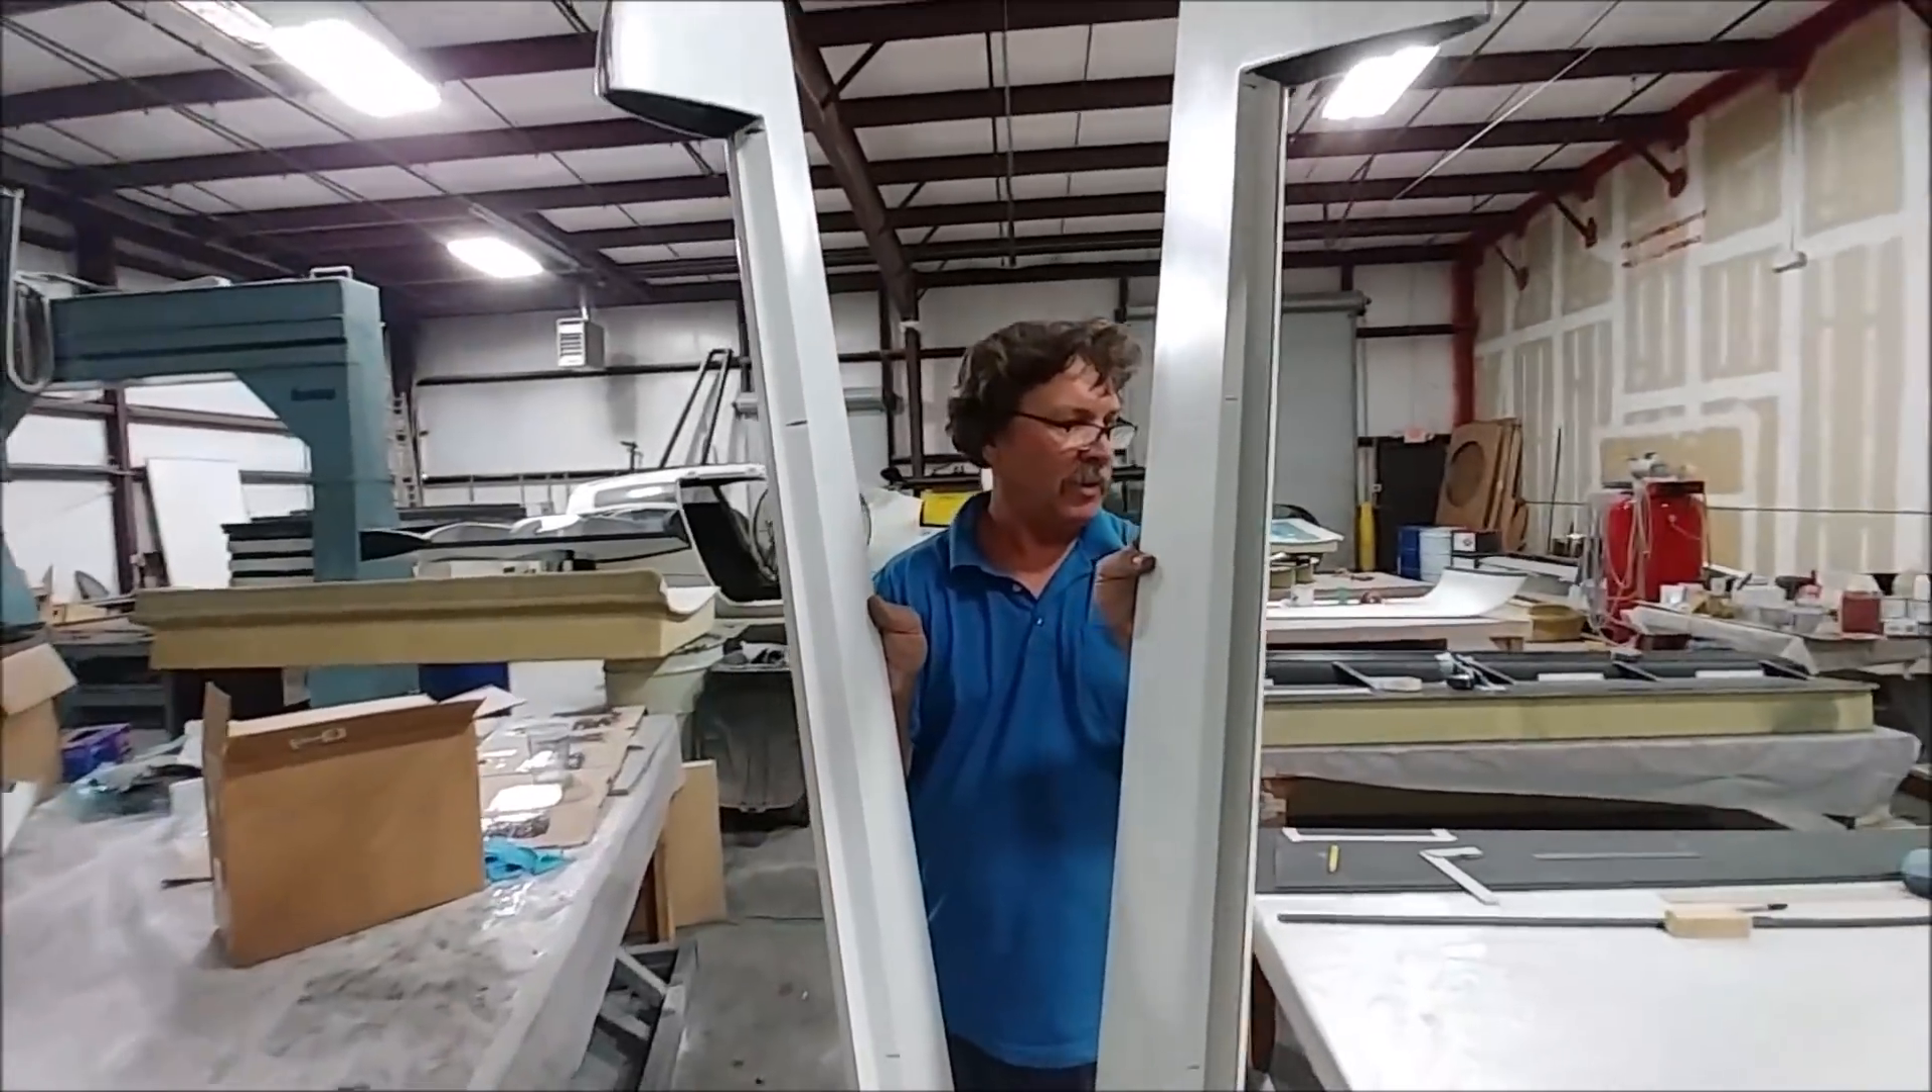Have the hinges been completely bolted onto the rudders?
No.